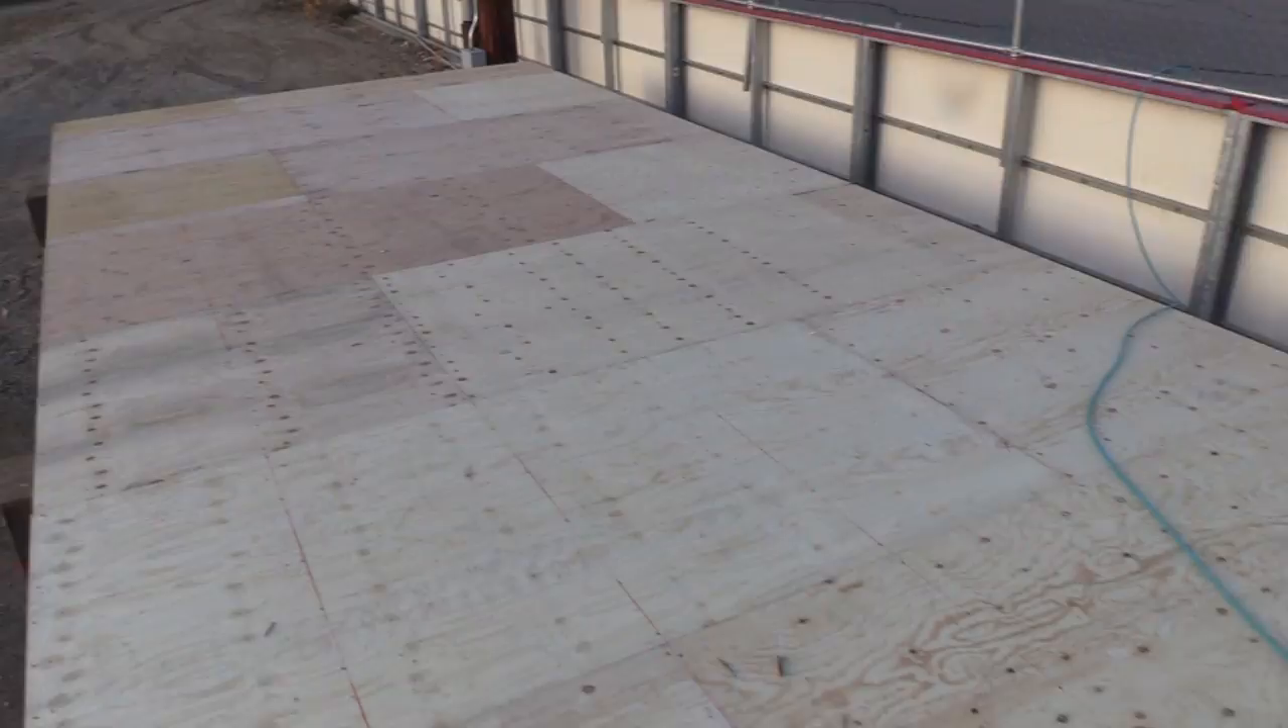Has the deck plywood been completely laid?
Yes.